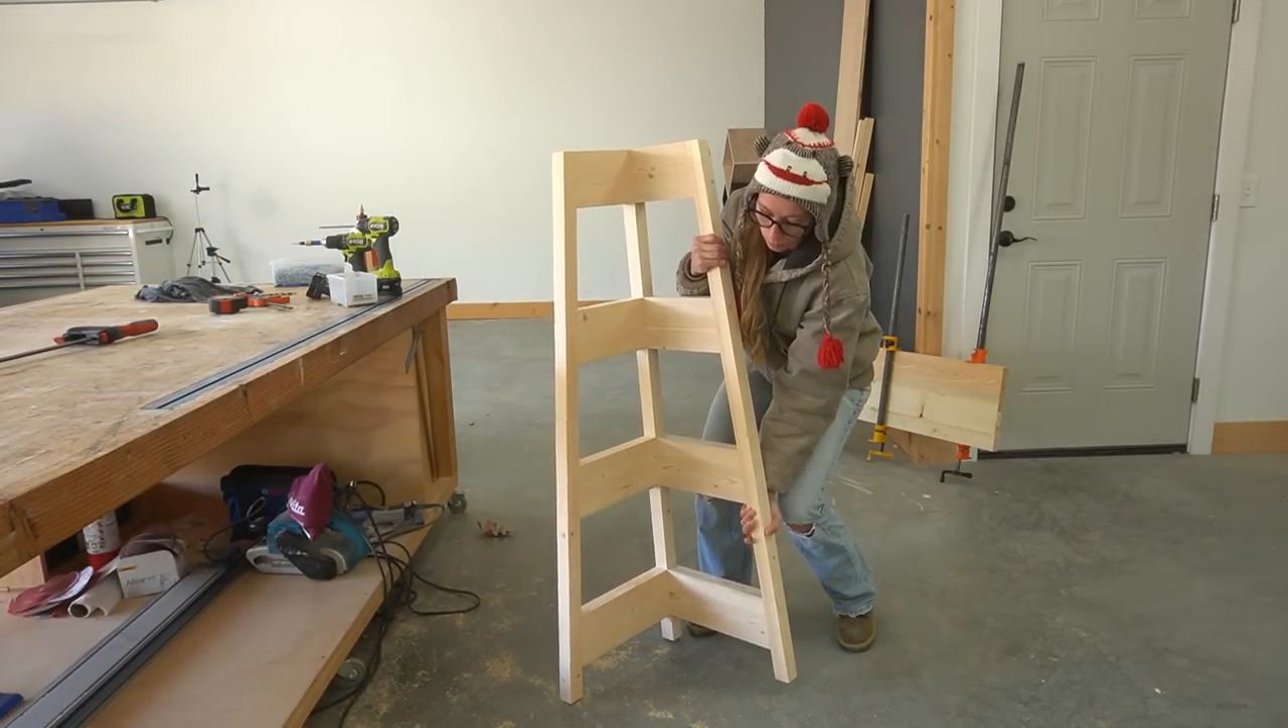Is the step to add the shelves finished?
No.